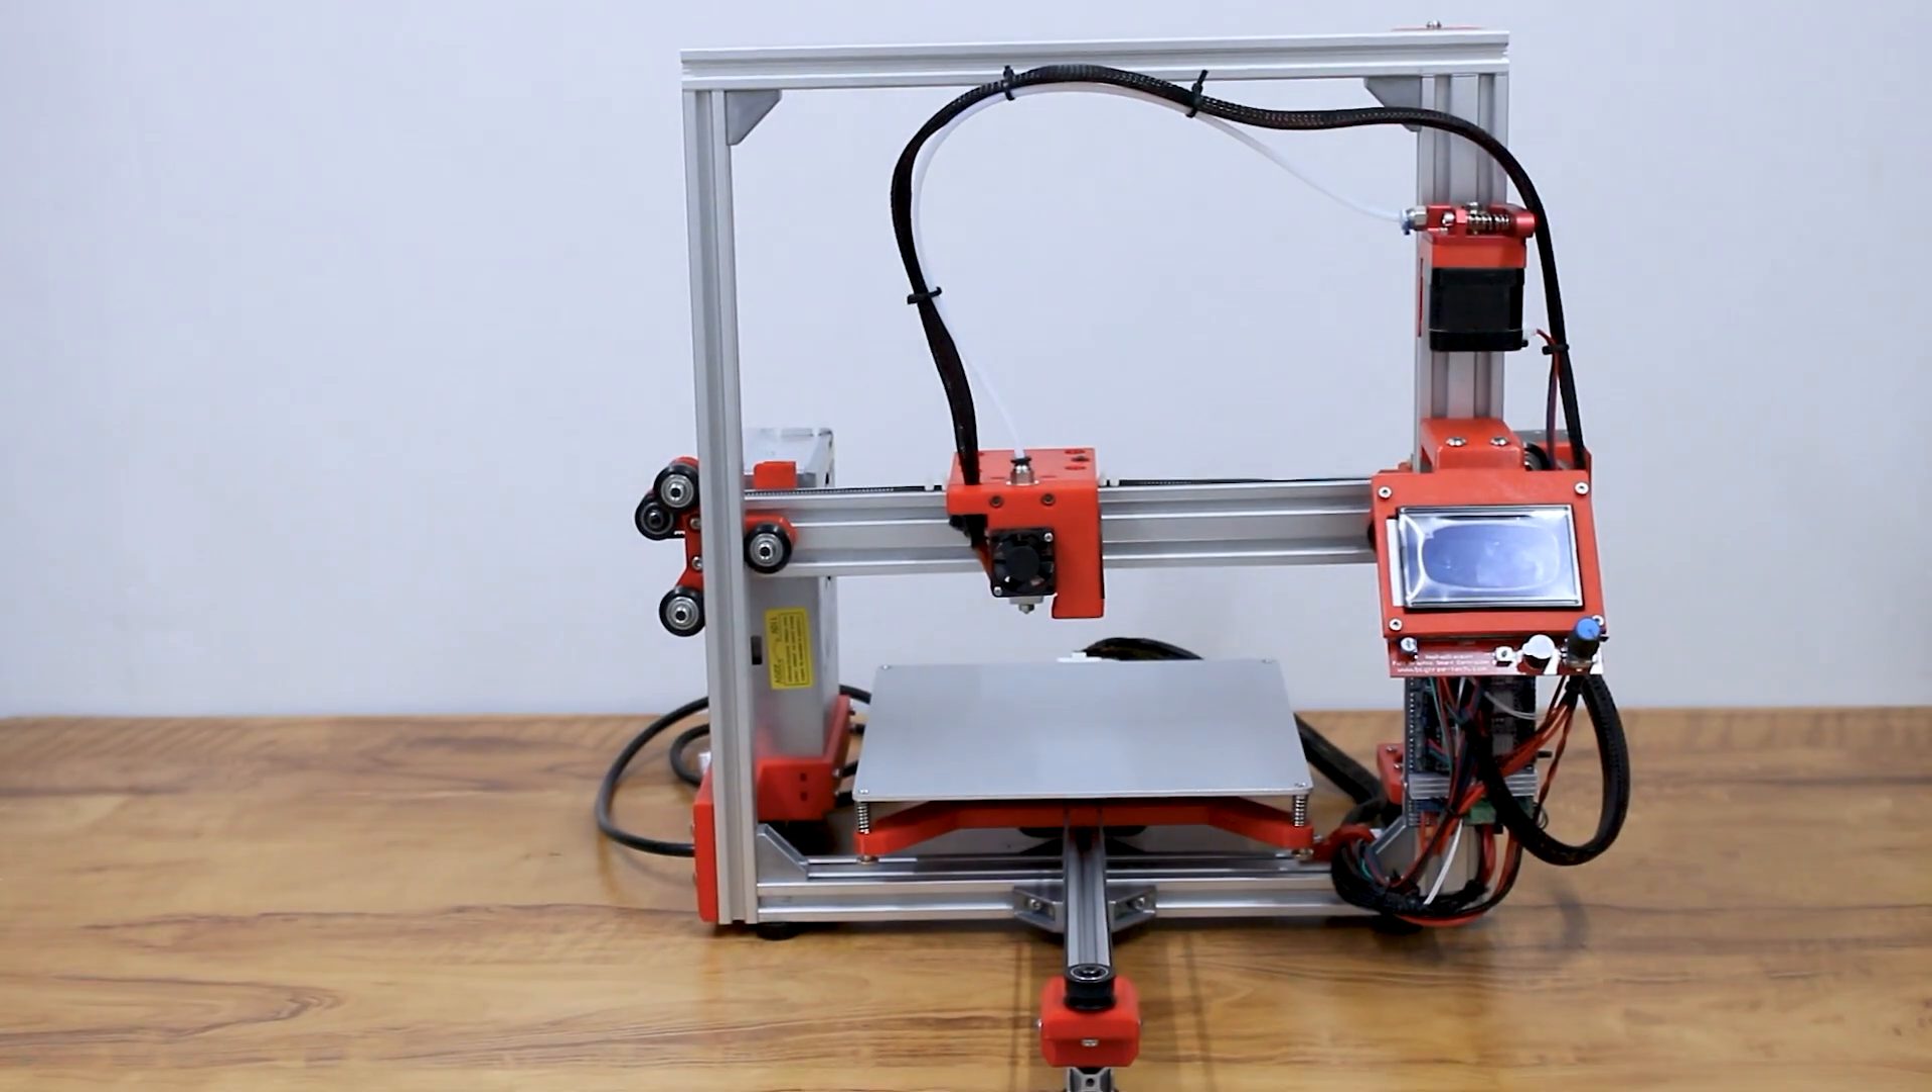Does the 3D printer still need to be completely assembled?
No.